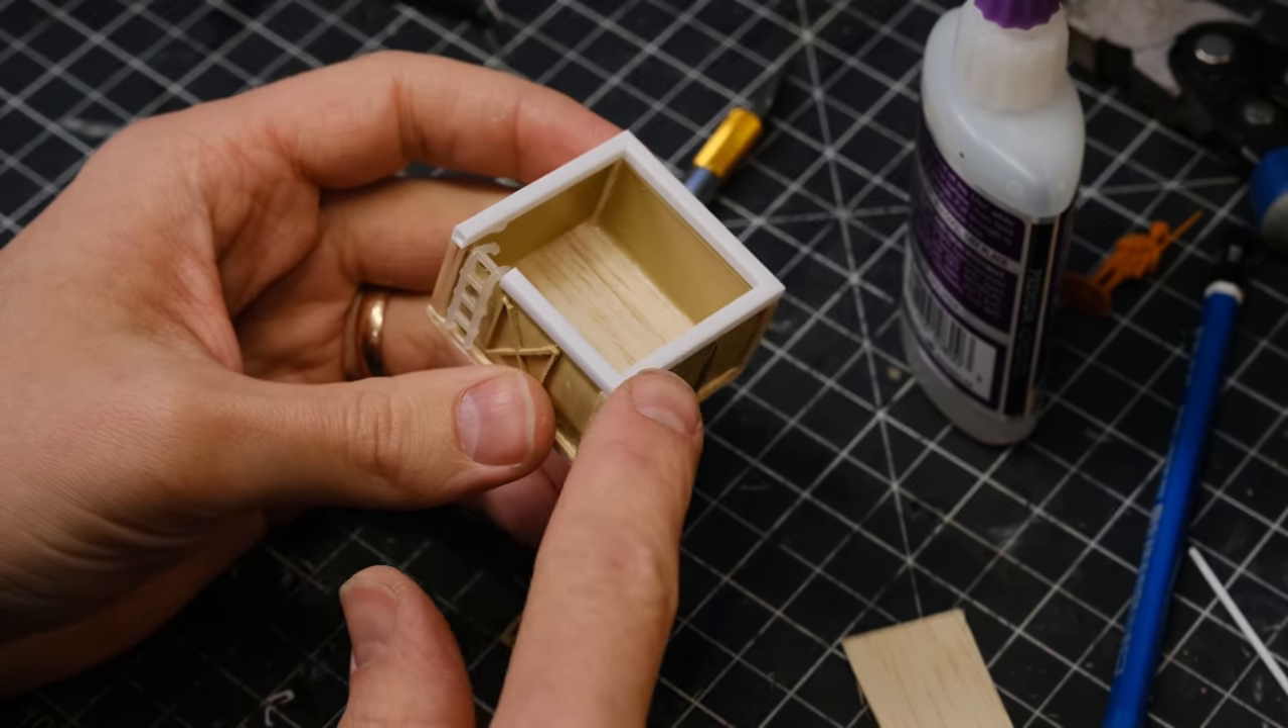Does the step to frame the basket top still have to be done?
No.